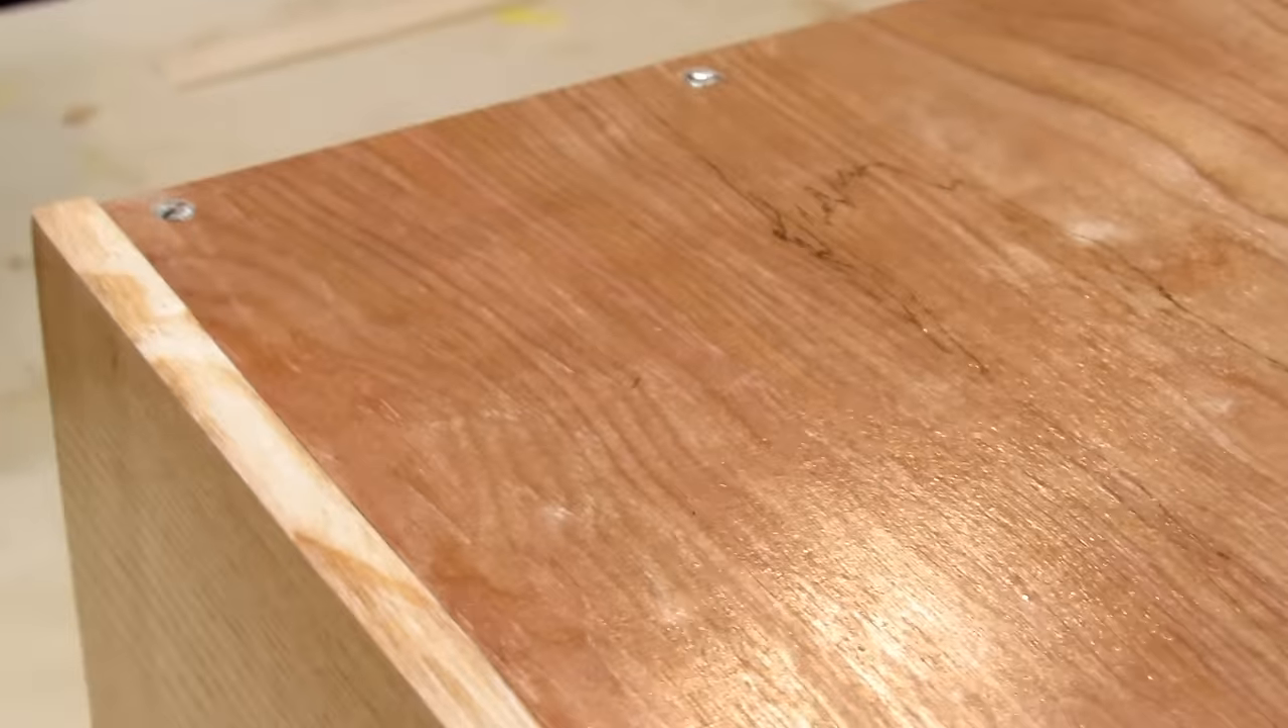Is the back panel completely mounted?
Yes.